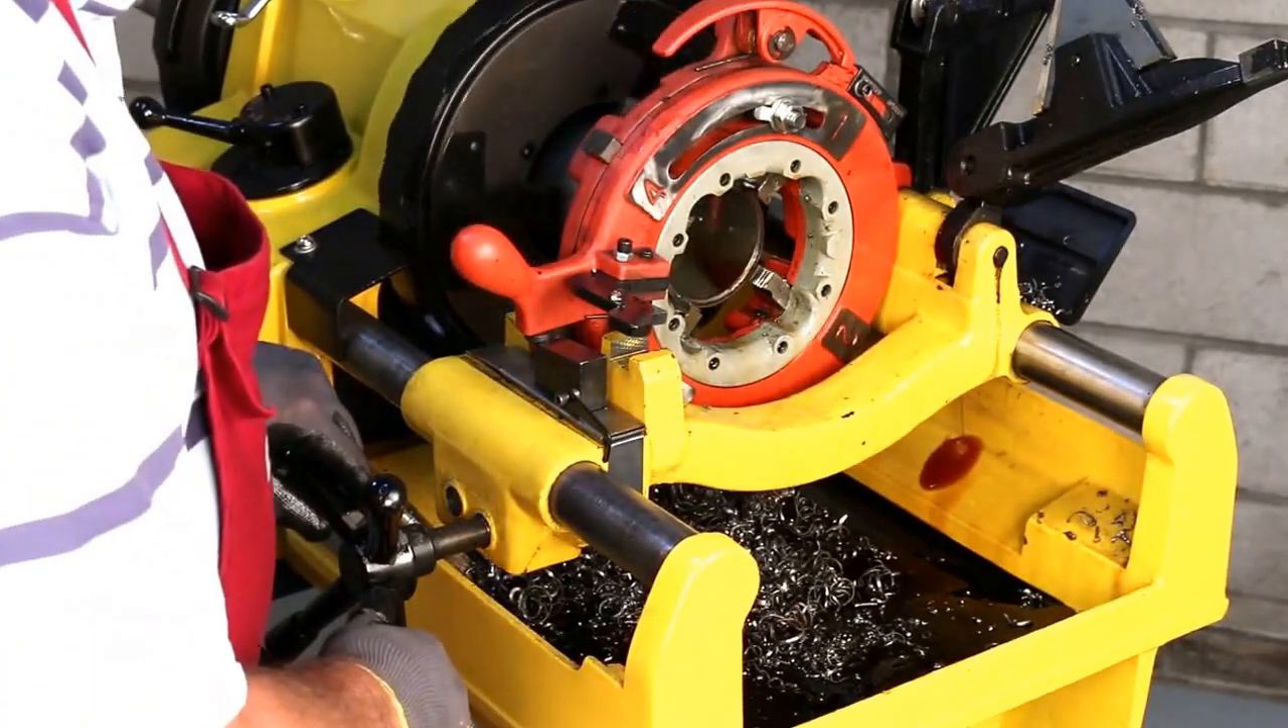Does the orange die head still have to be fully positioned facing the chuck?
No.